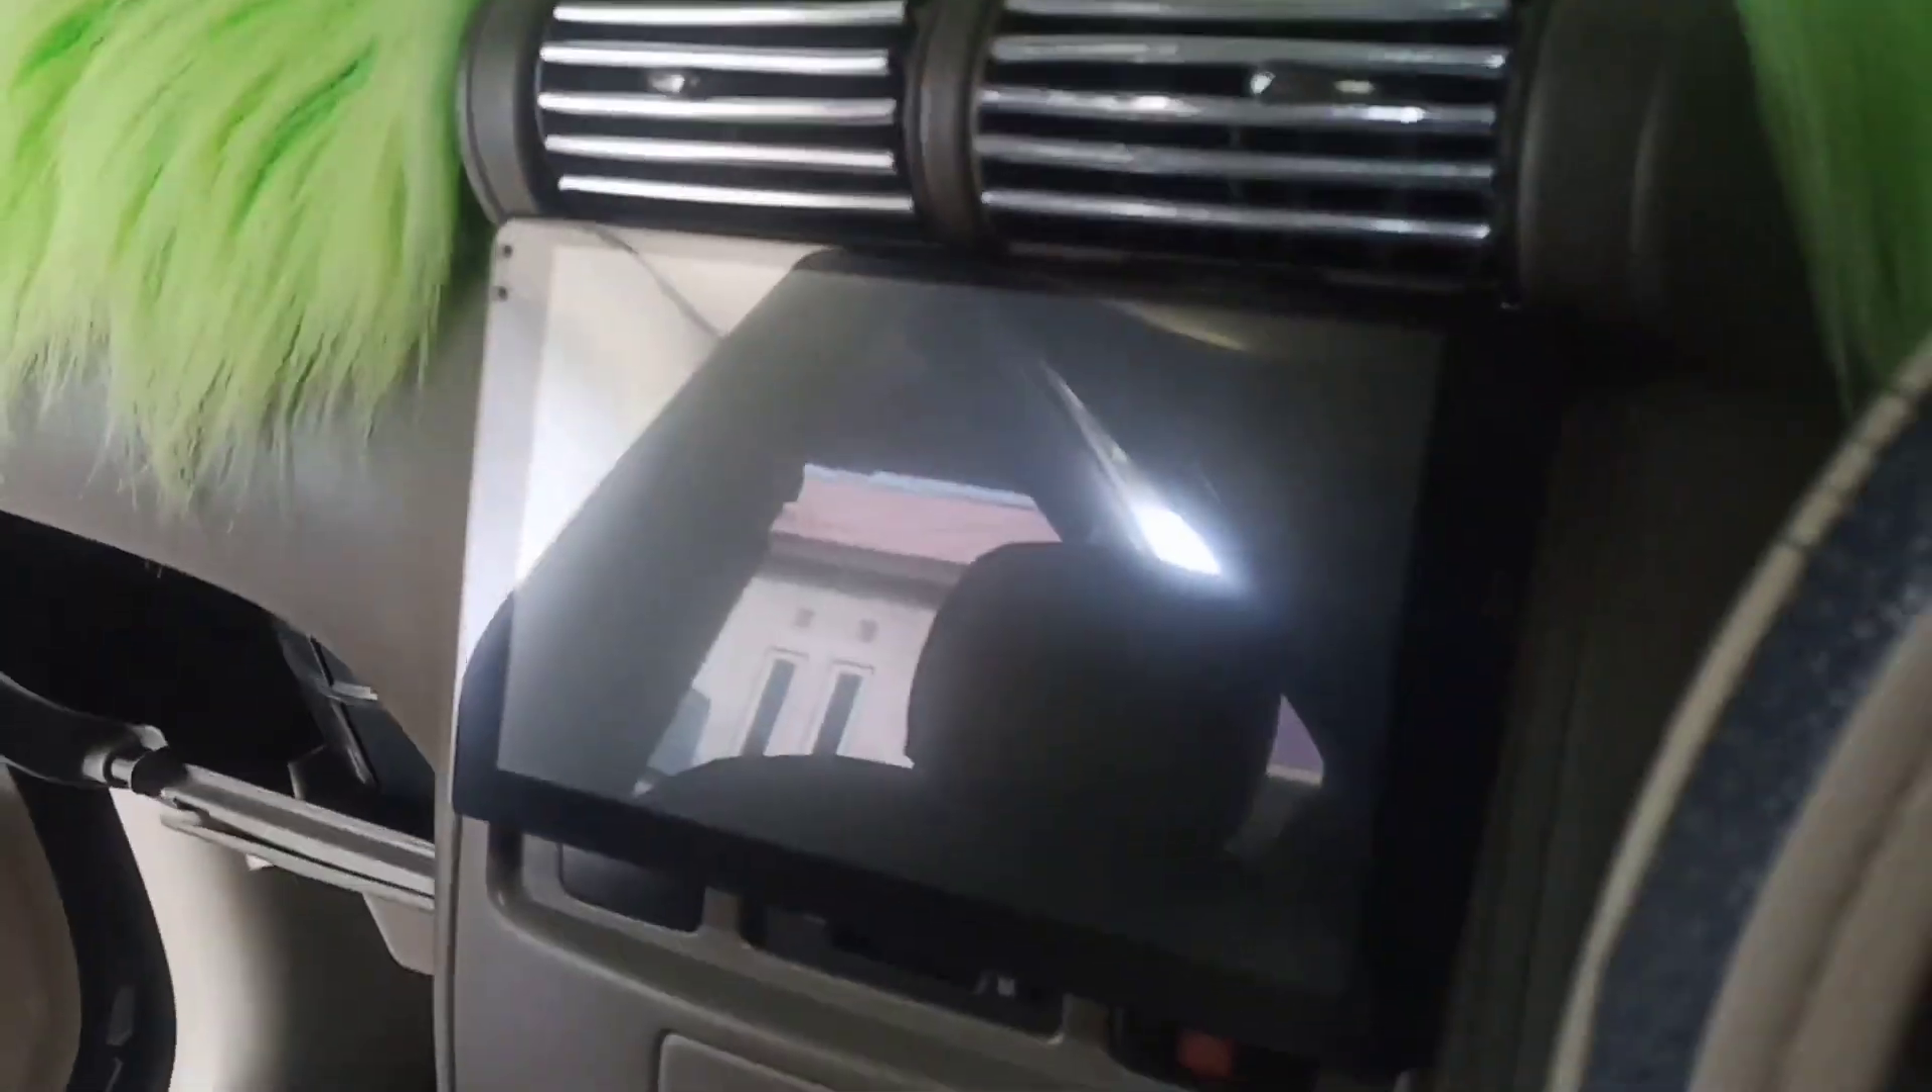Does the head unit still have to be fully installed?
No.